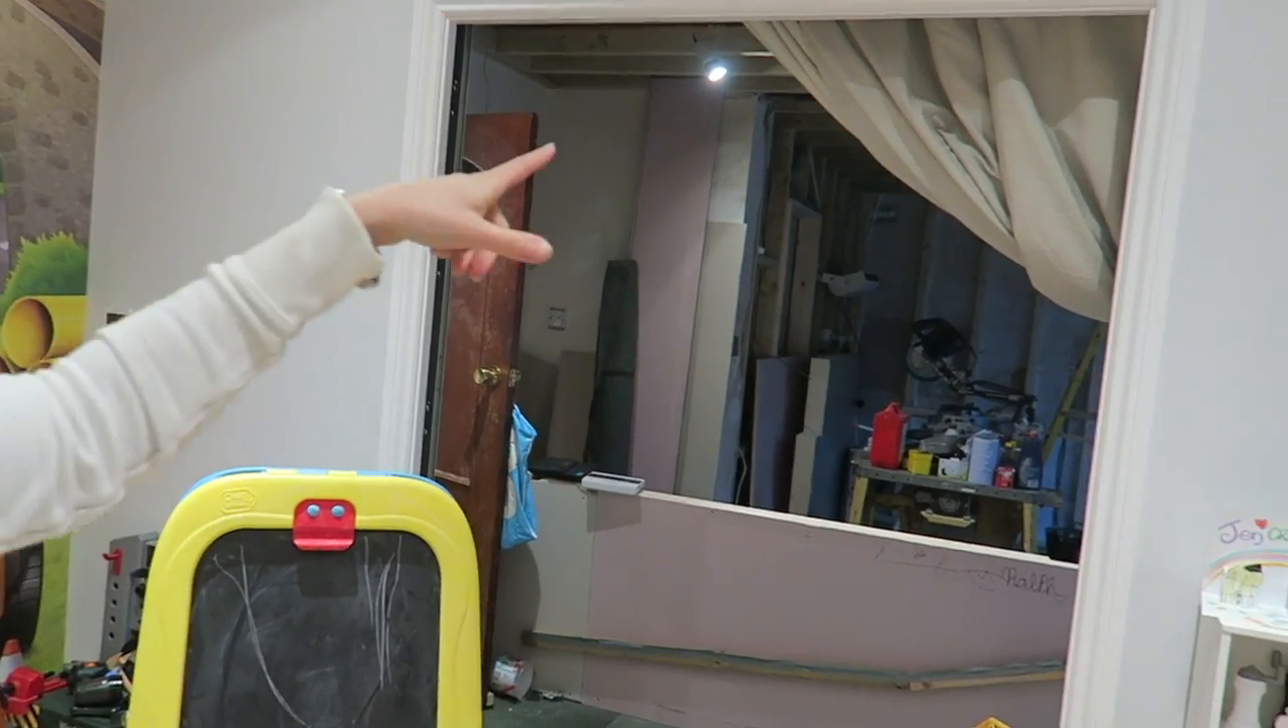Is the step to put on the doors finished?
No.